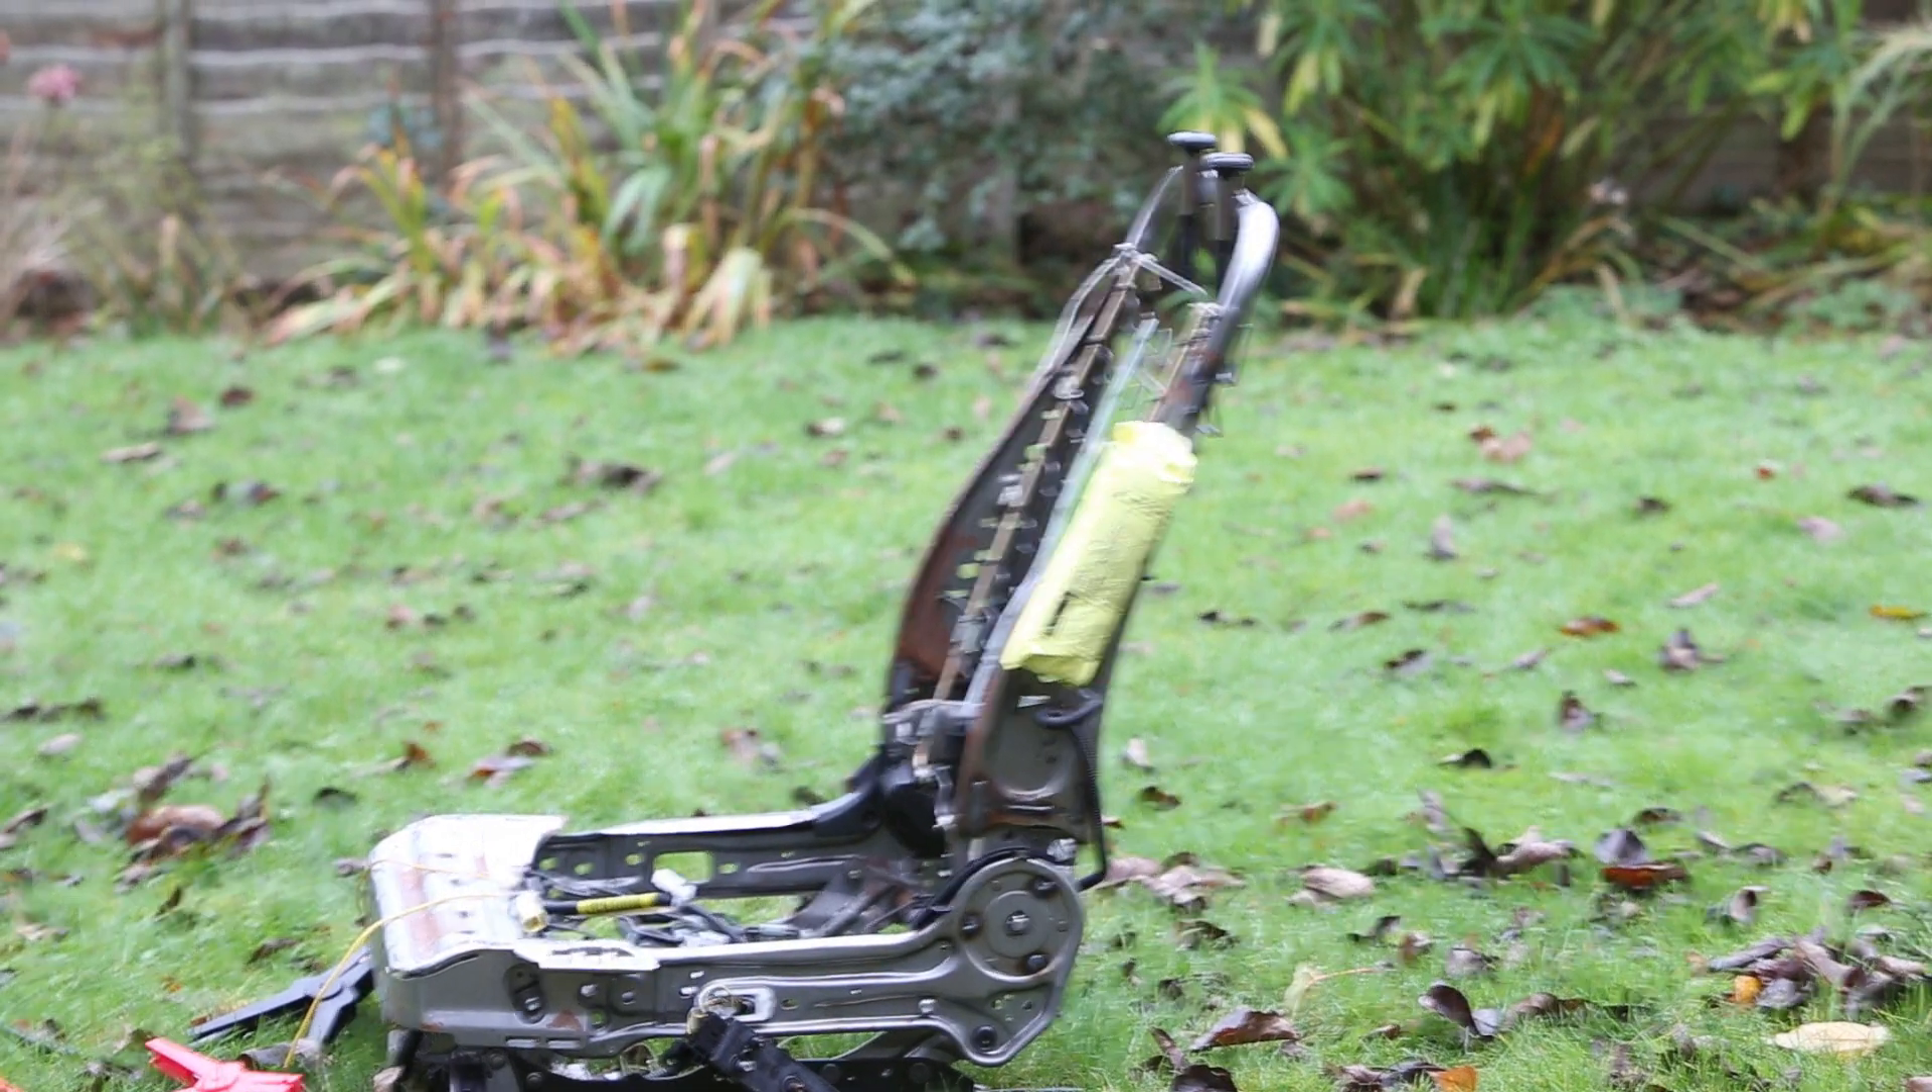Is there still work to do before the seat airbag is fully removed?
Yes.